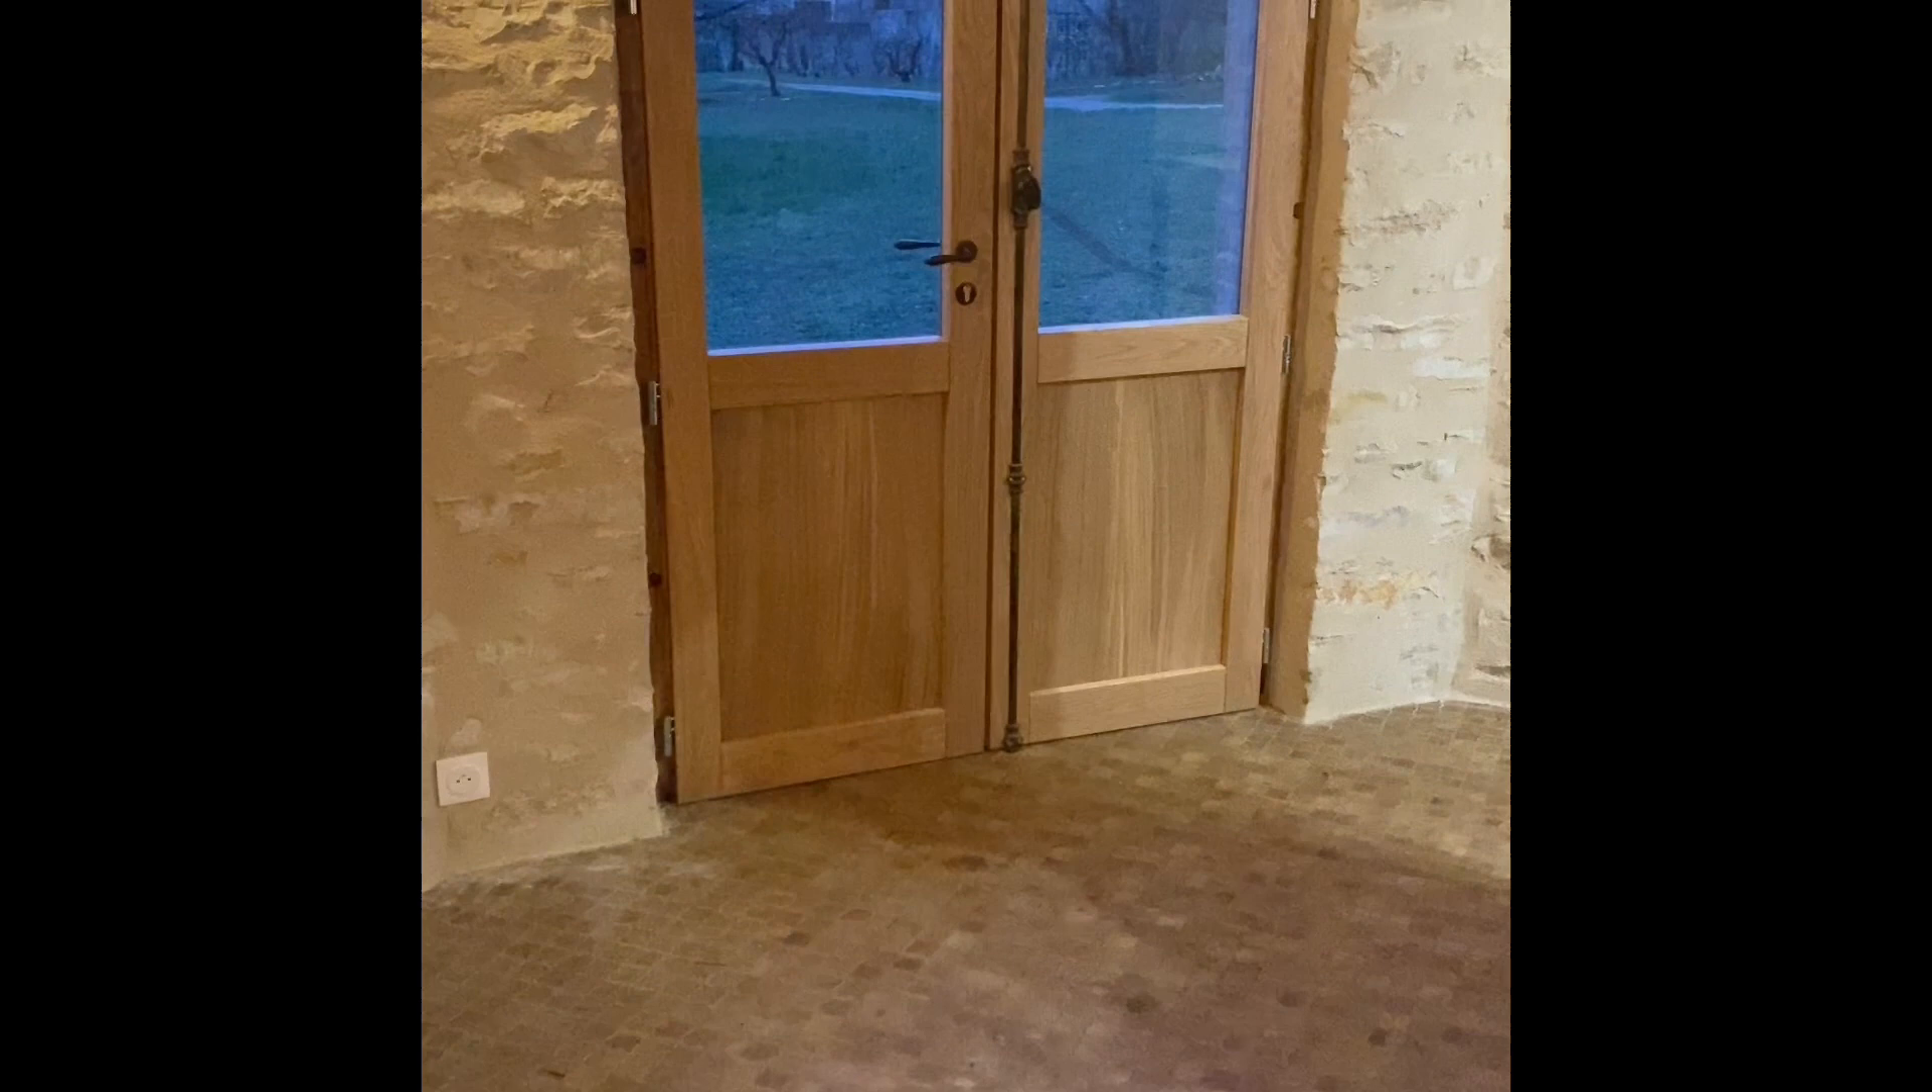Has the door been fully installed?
Yes.